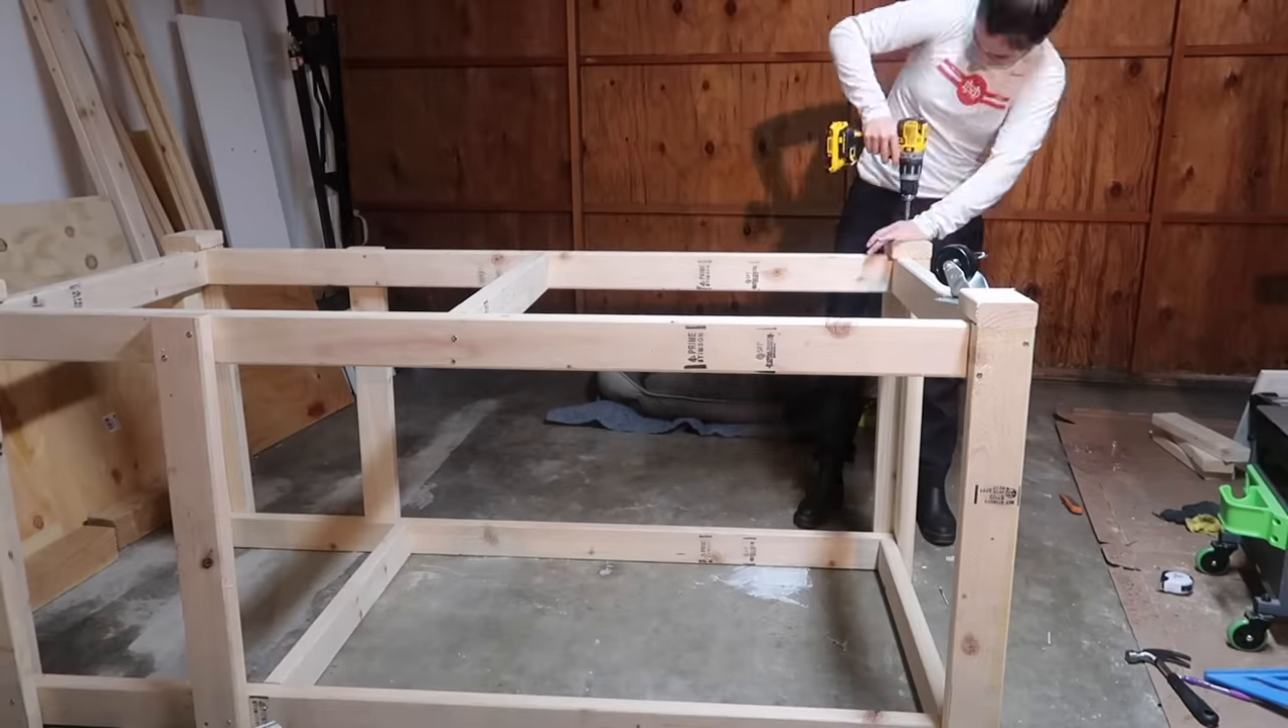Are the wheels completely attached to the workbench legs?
No.